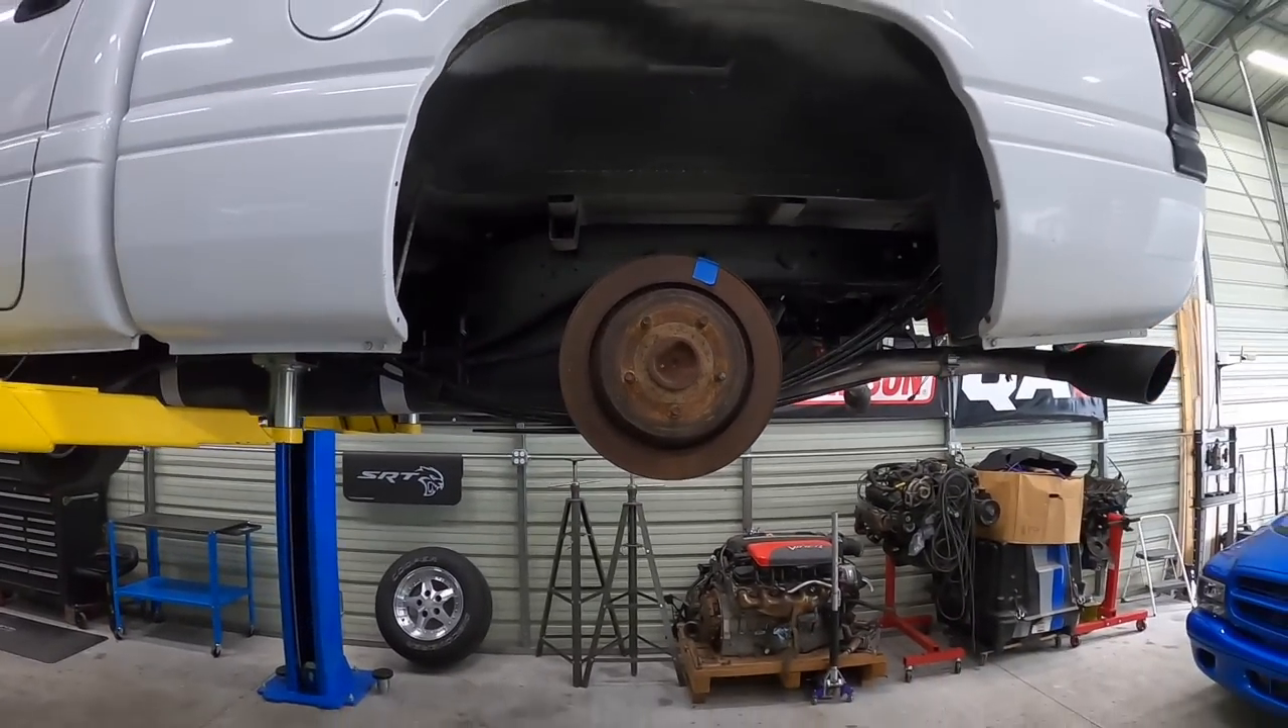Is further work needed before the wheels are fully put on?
Yes.